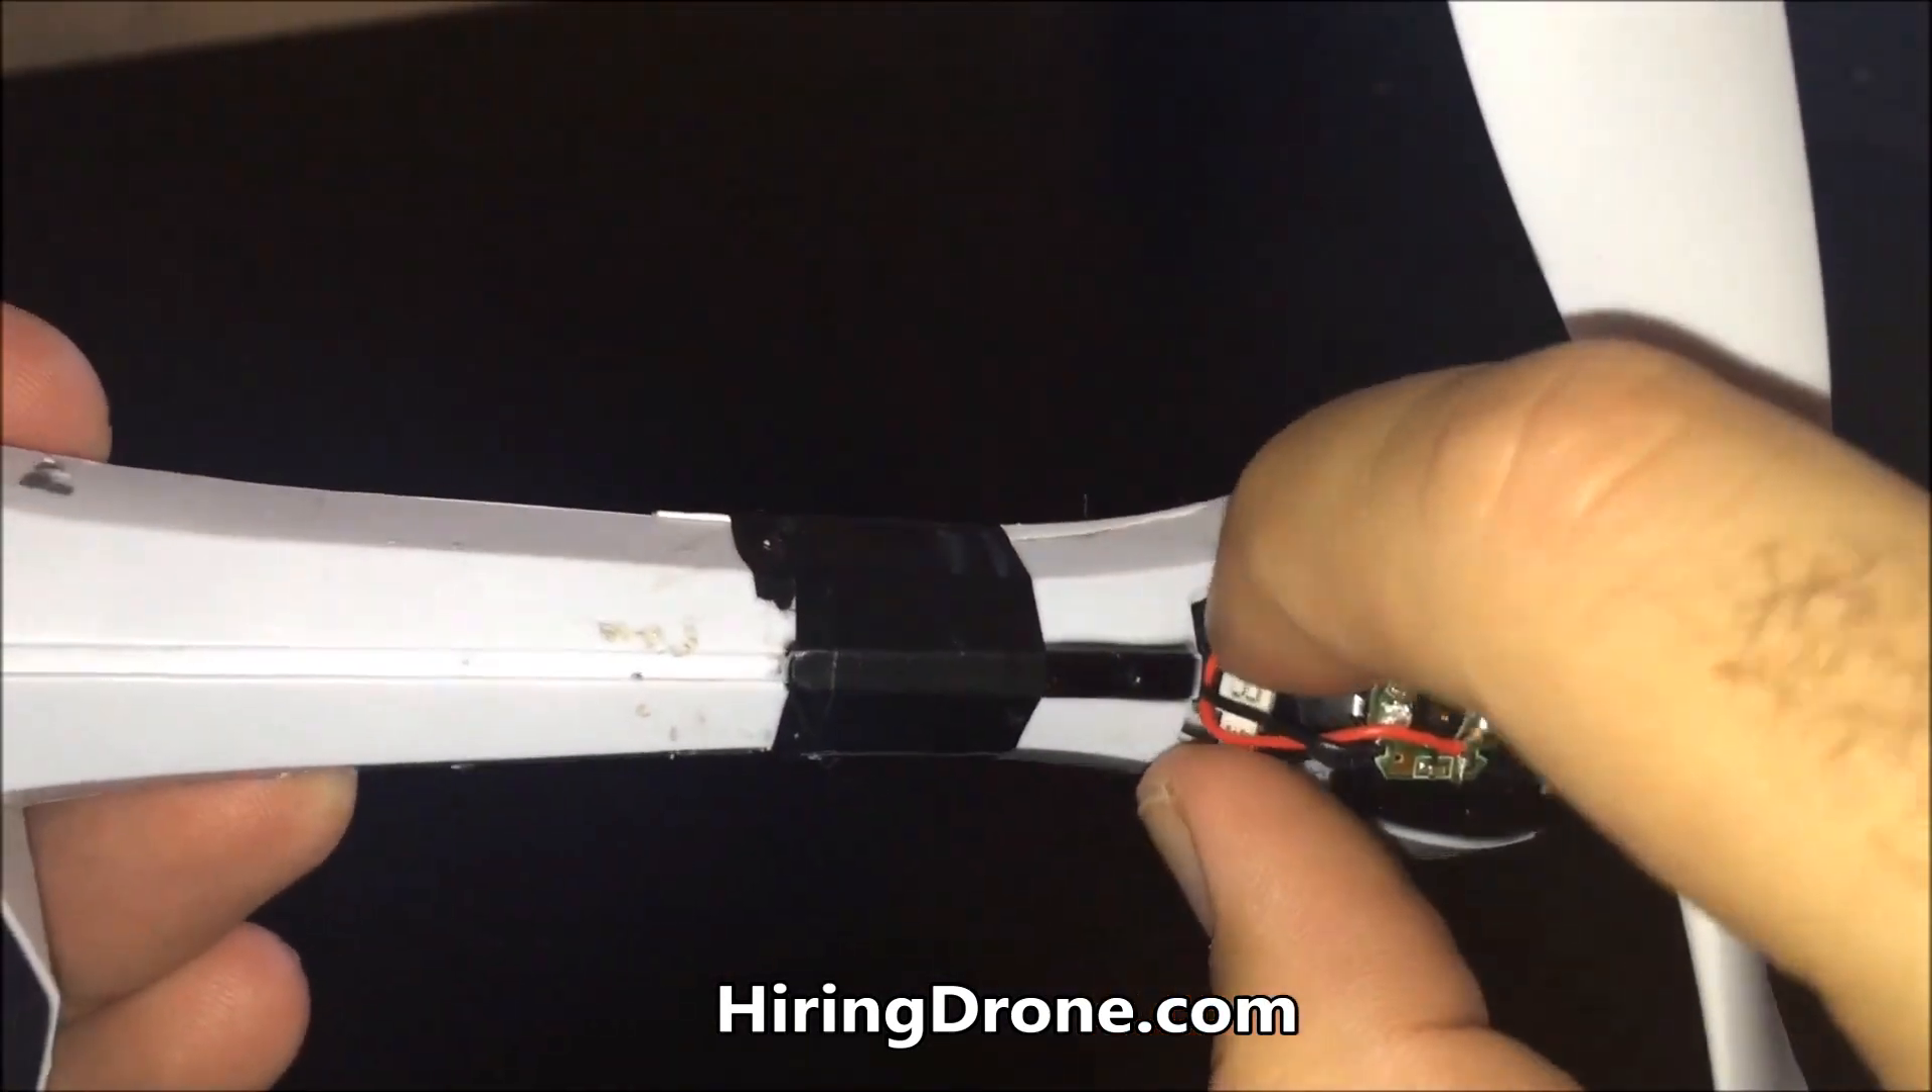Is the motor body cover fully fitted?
No.